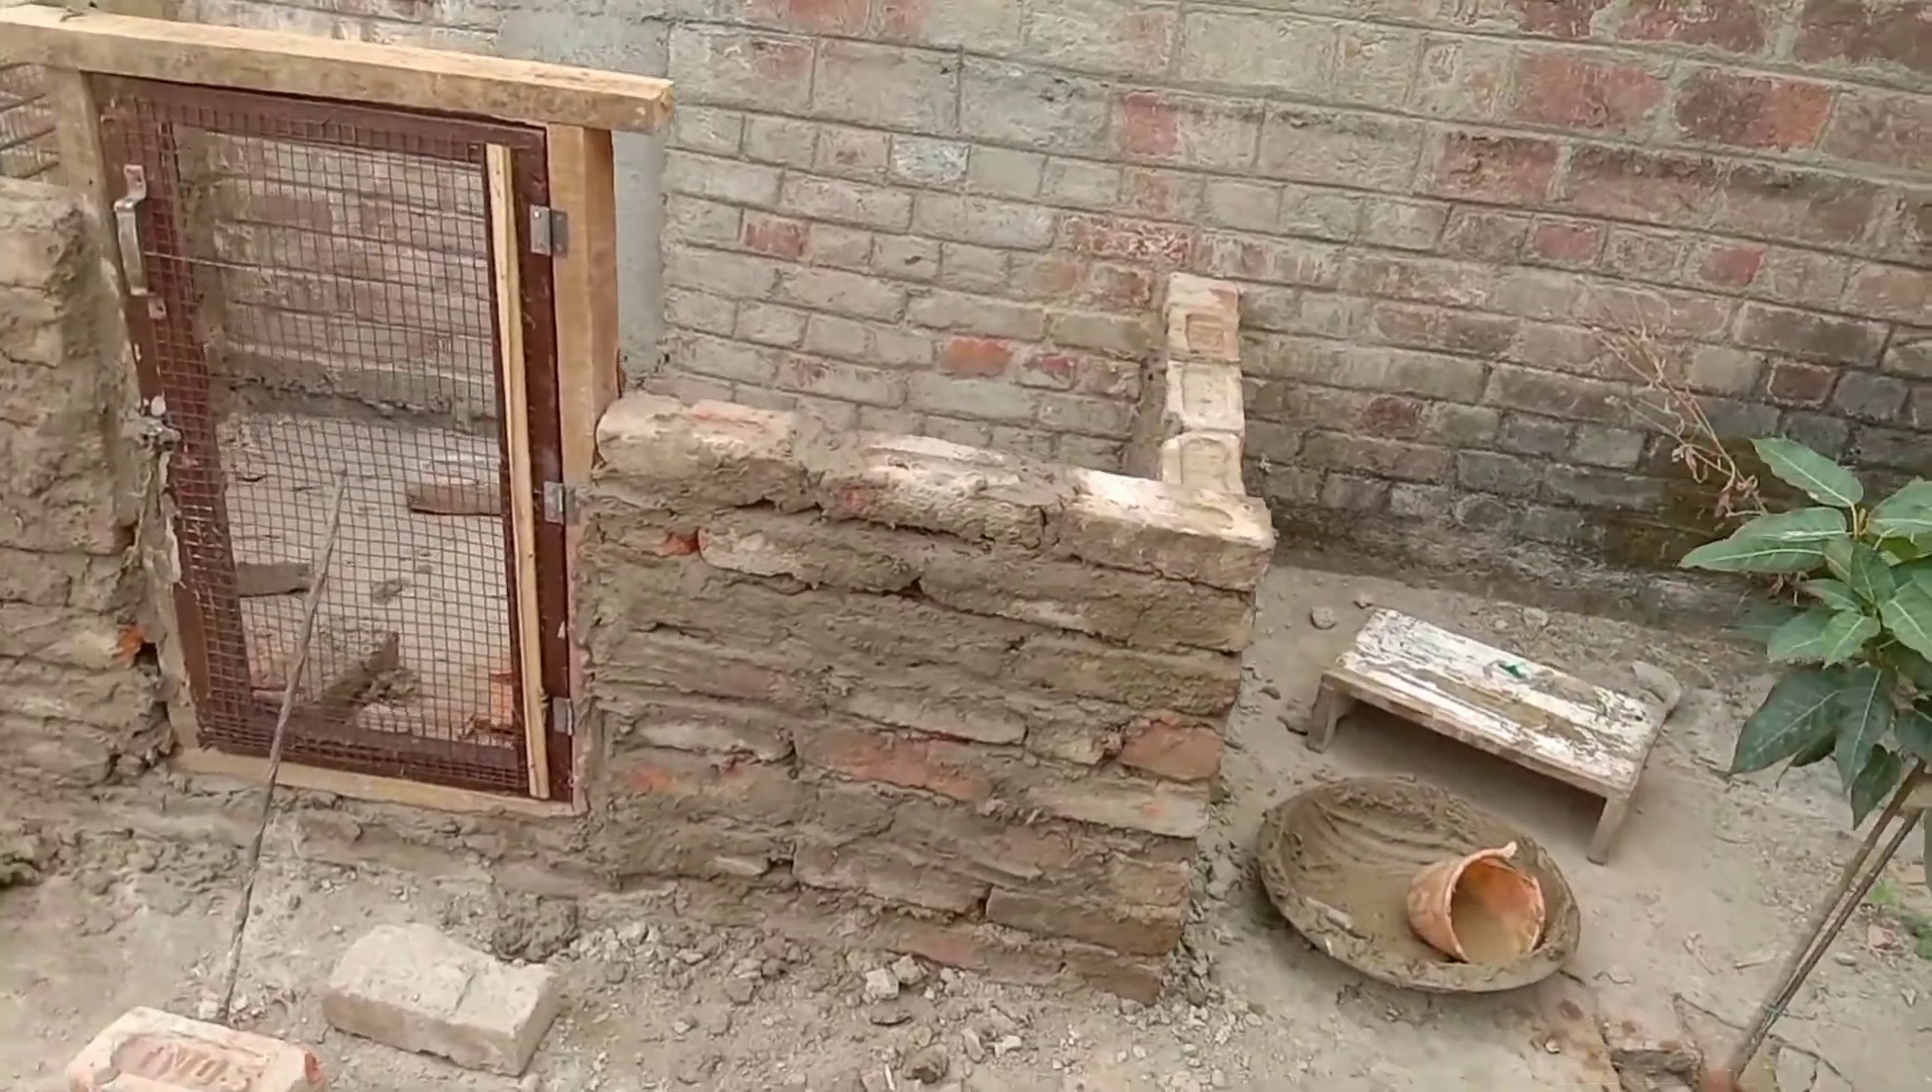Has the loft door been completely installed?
Yes.